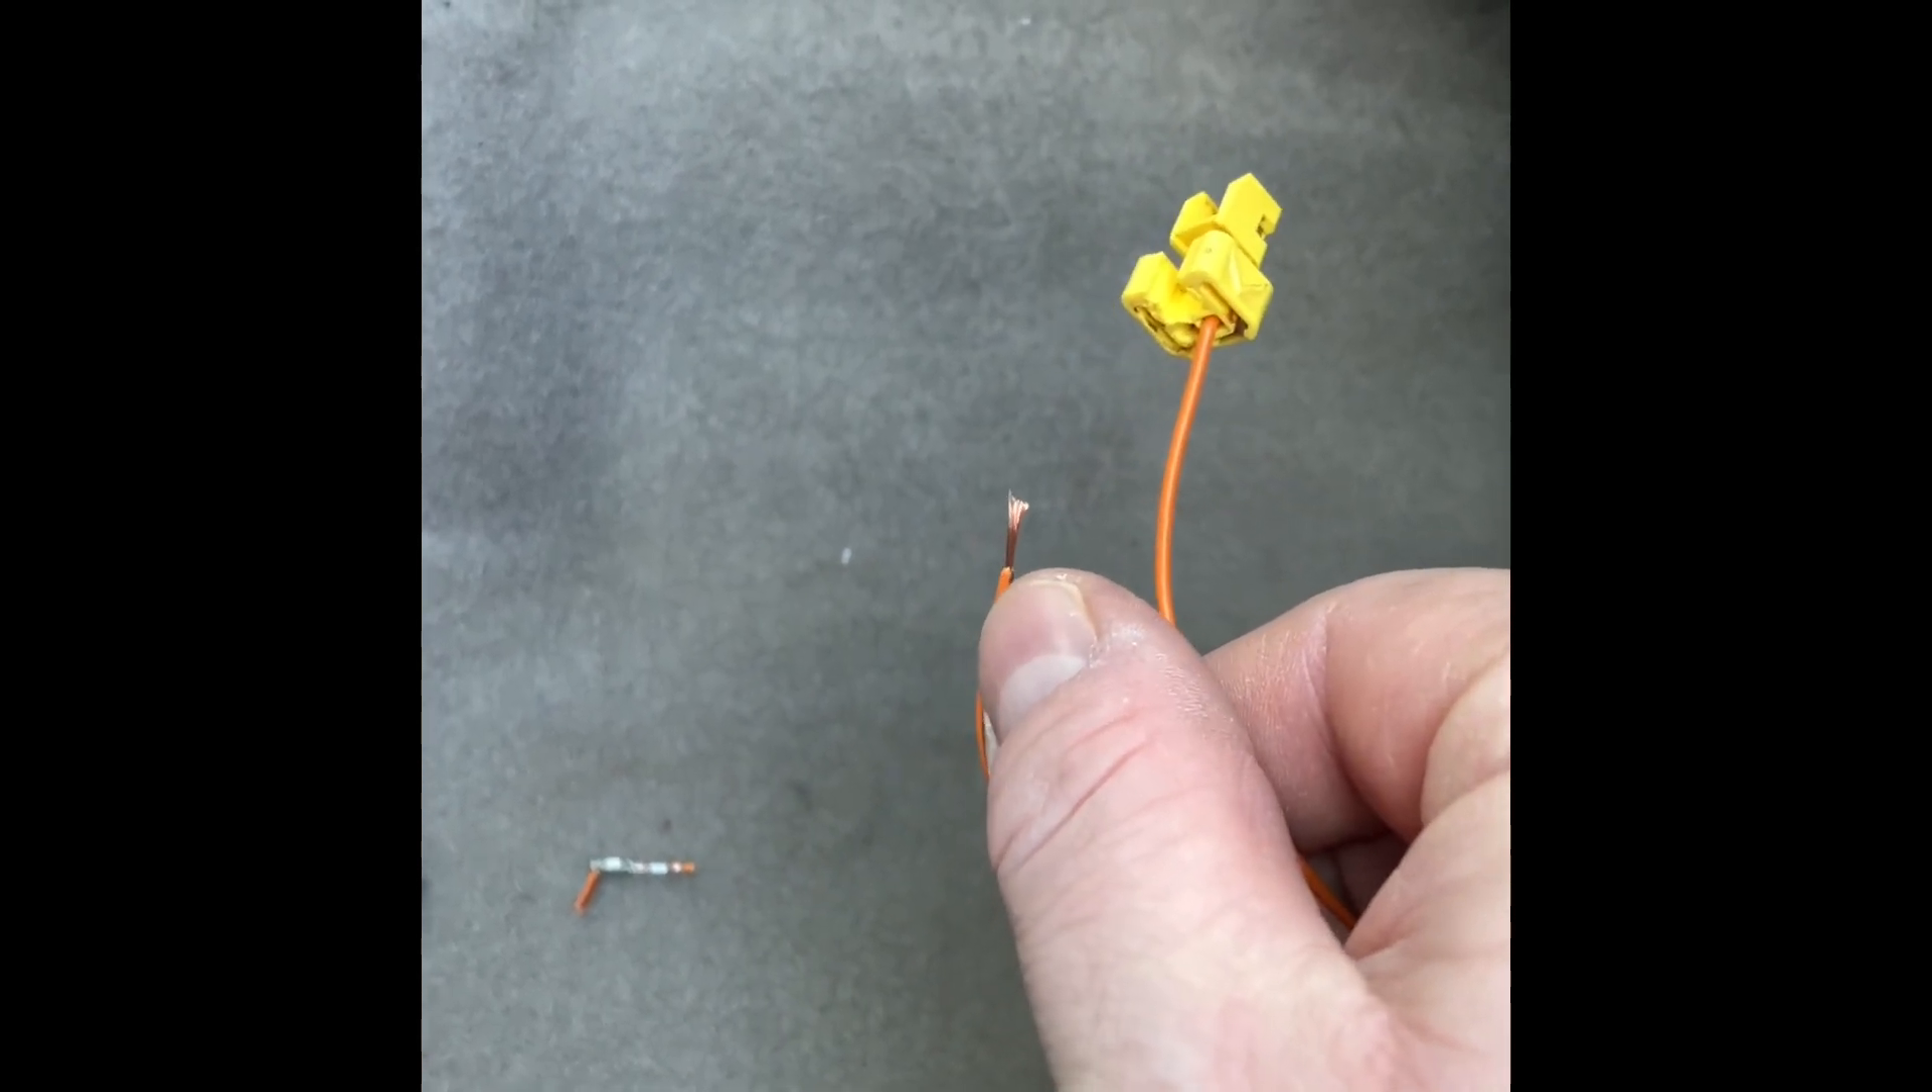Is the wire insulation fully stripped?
Yes.